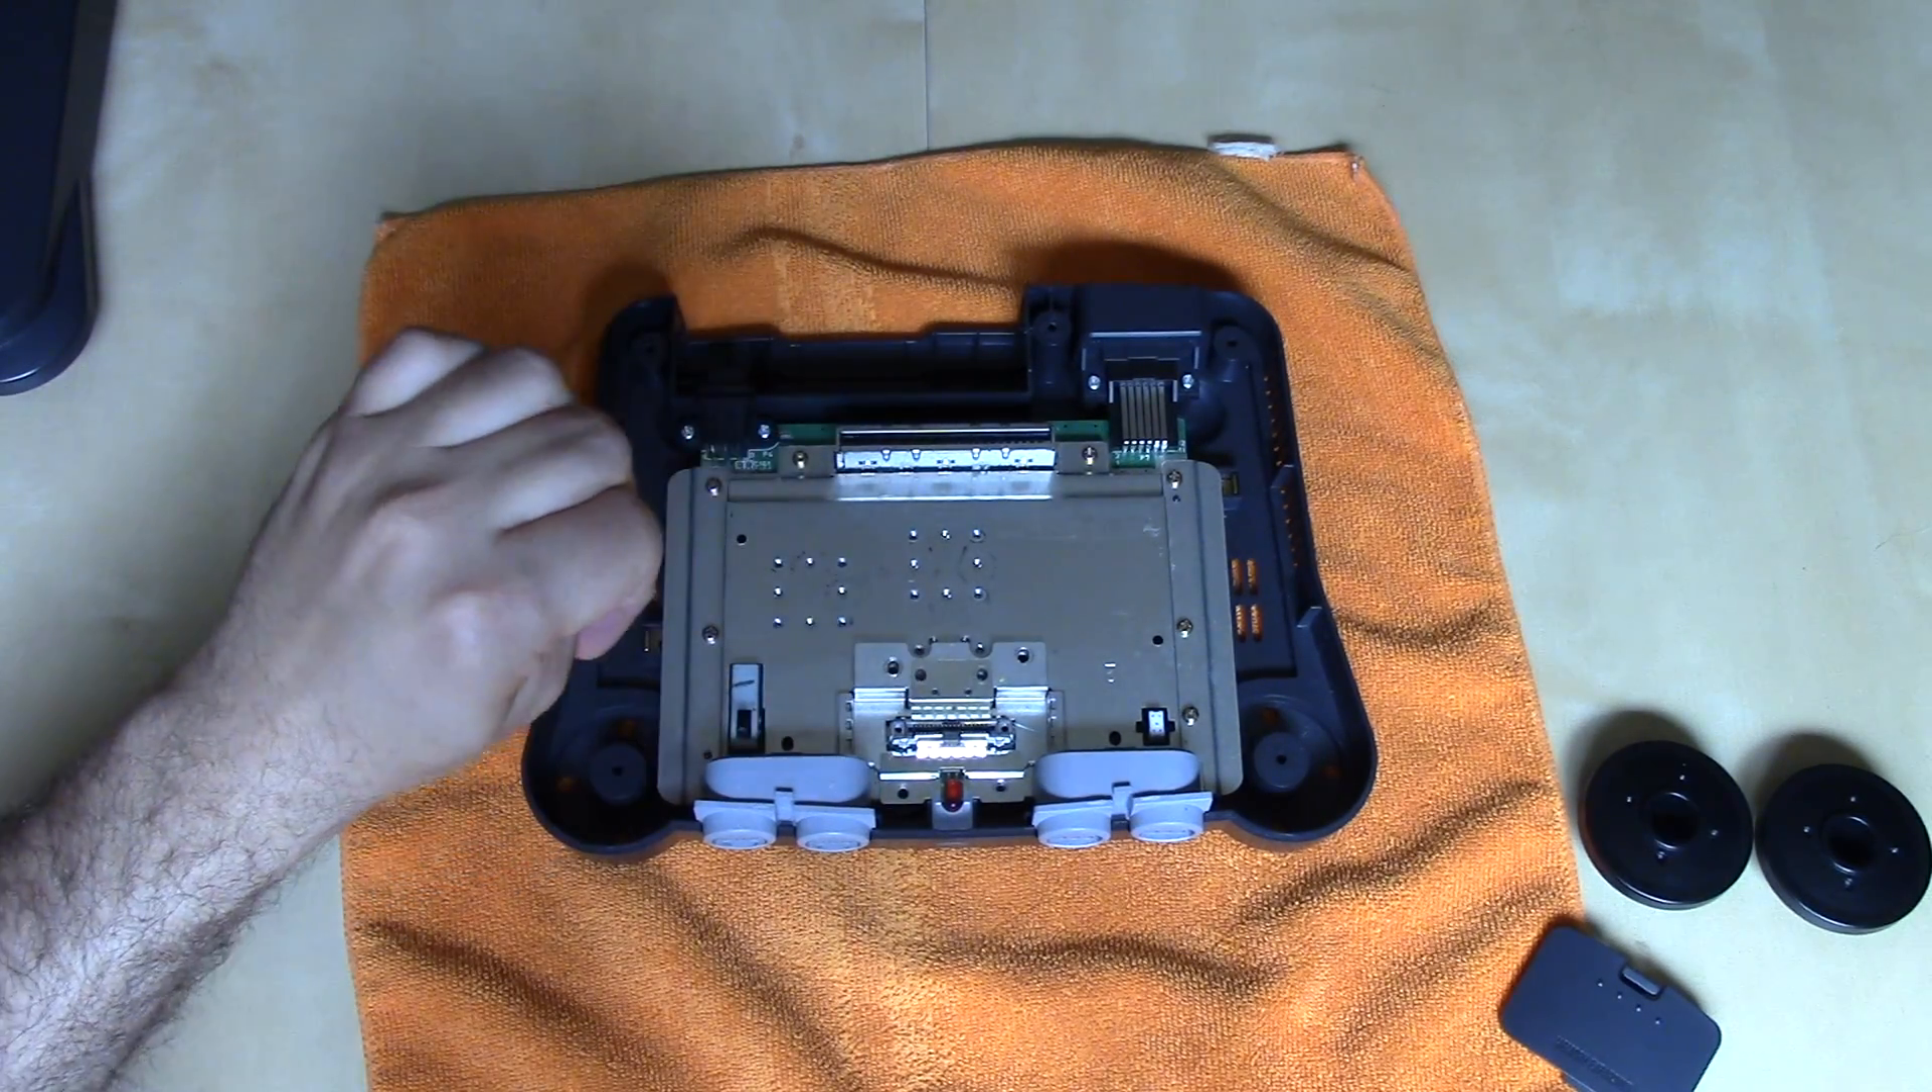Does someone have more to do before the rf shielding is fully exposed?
No.